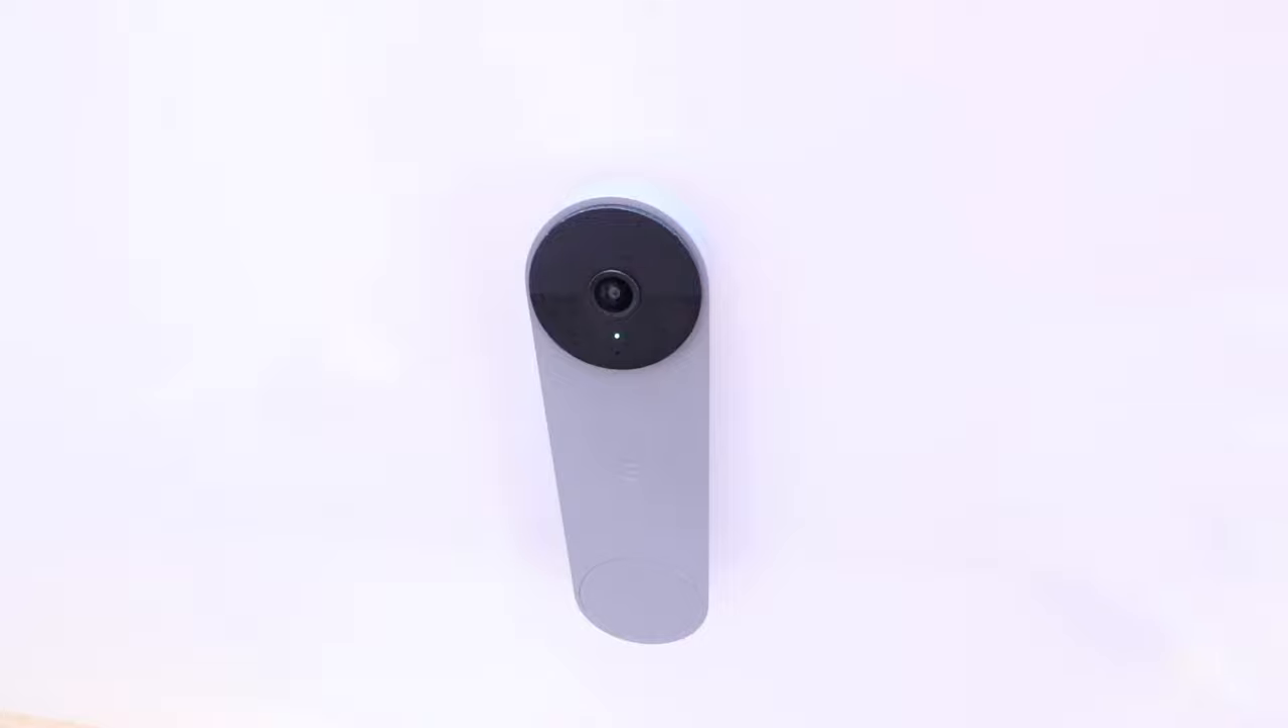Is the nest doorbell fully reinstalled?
Yes.